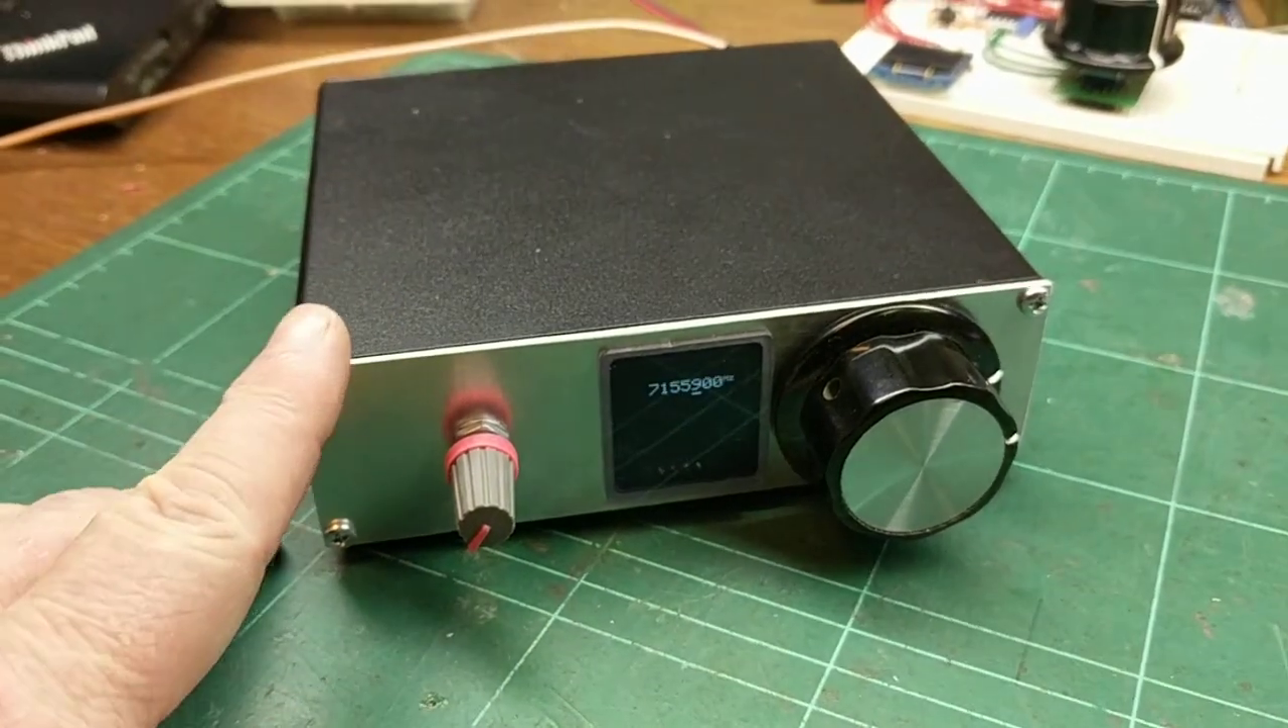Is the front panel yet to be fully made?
No.